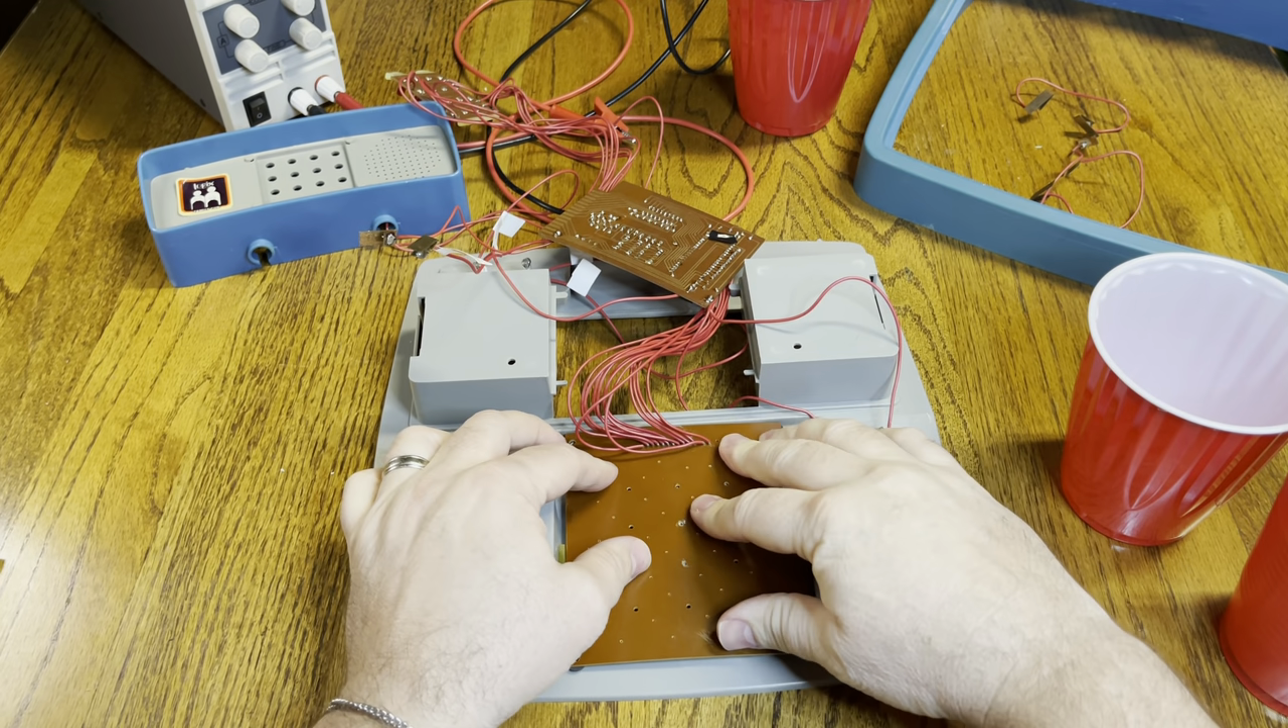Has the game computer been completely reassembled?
No.